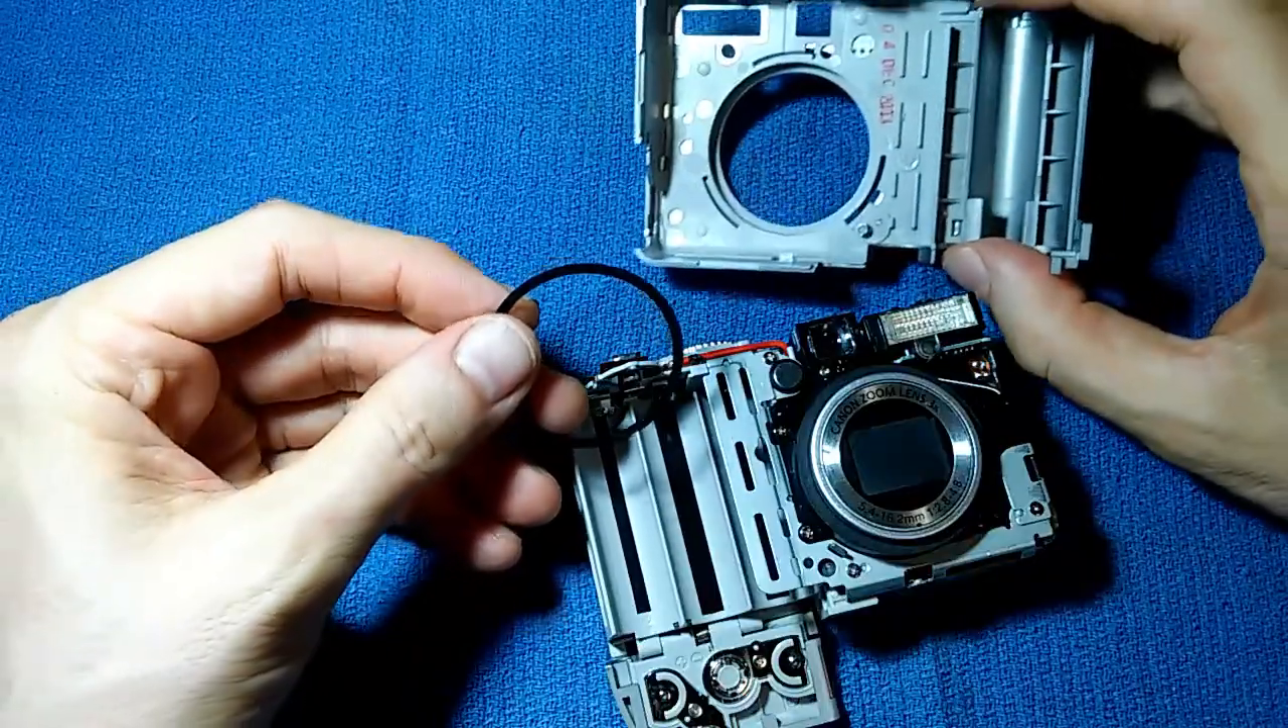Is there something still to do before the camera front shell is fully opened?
No.